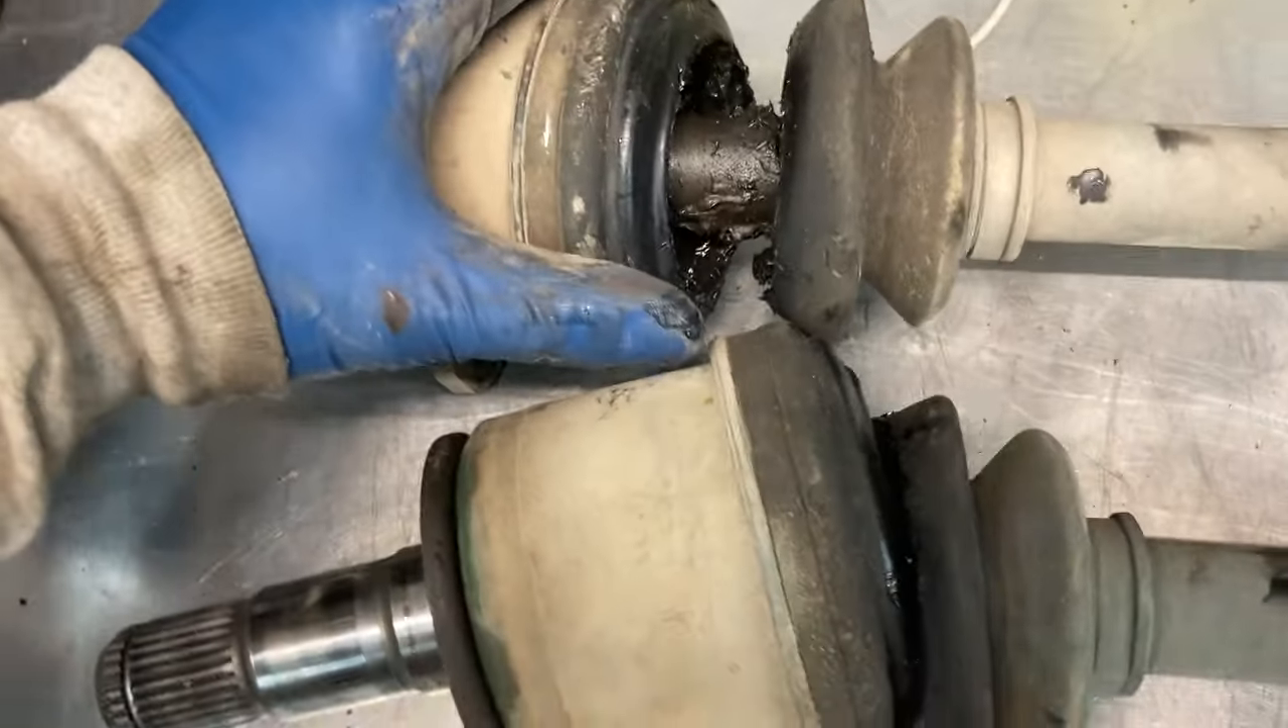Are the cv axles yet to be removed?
No.